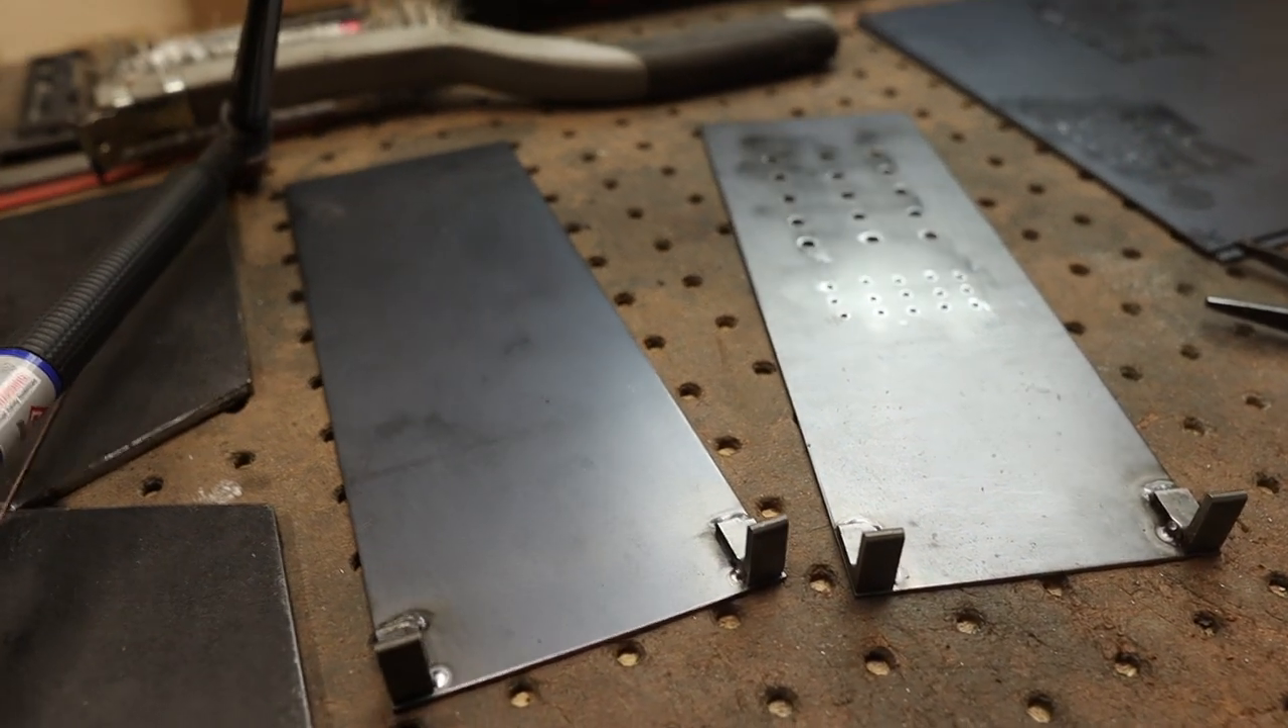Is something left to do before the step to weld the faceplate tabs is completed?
No.